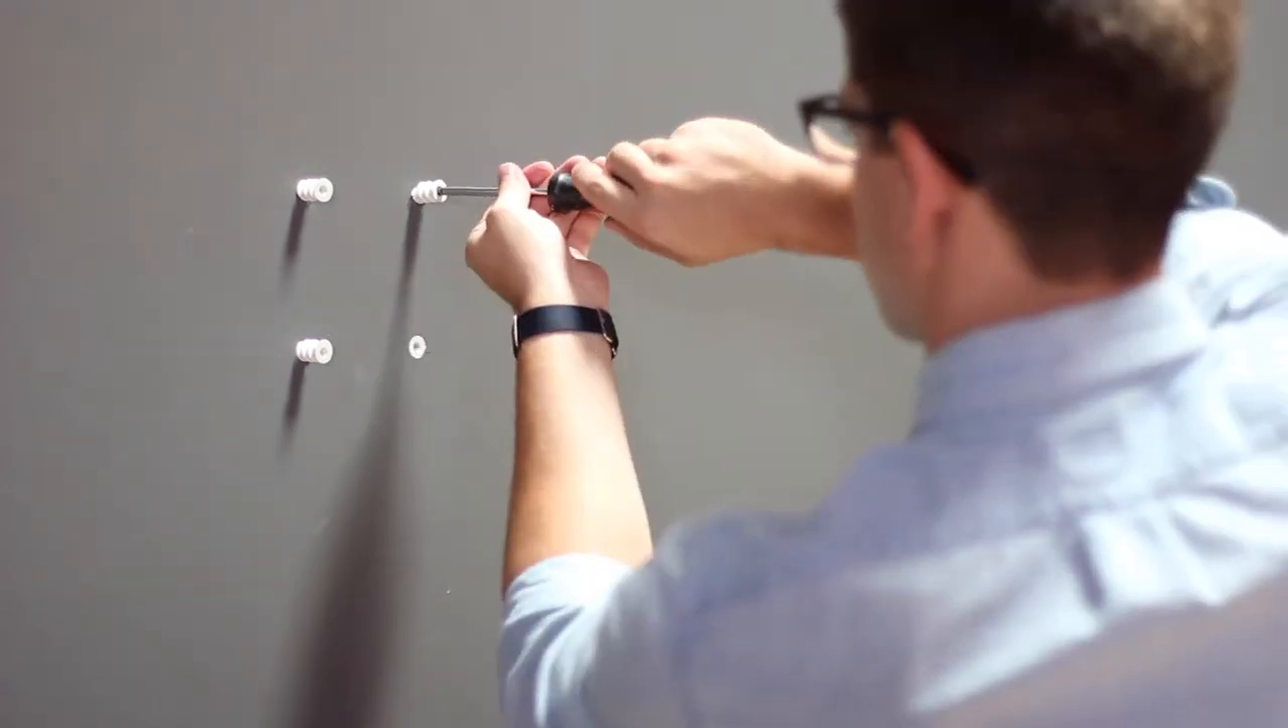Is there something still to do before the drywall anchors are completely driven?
Yes.